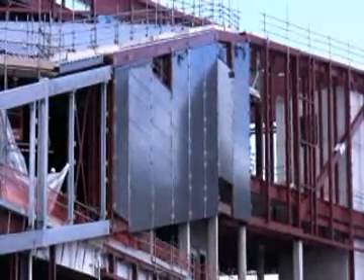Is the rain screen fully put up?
No.